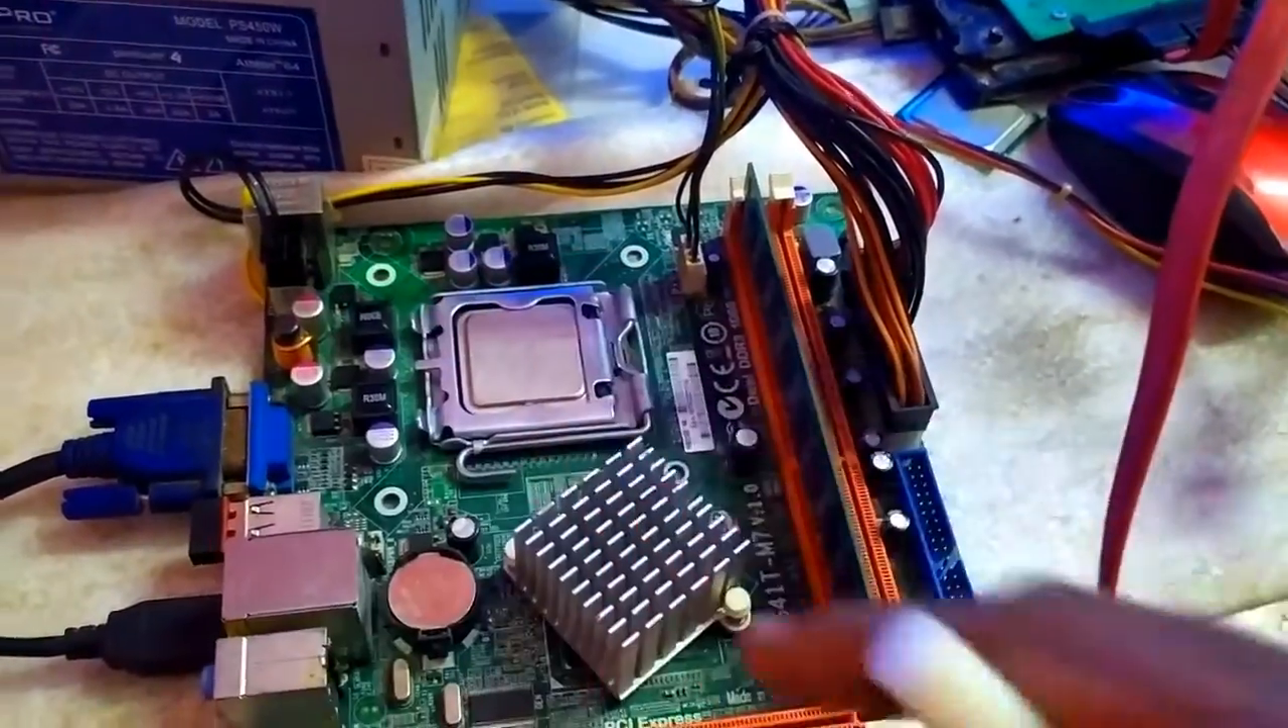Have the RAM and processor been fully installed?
Yes.